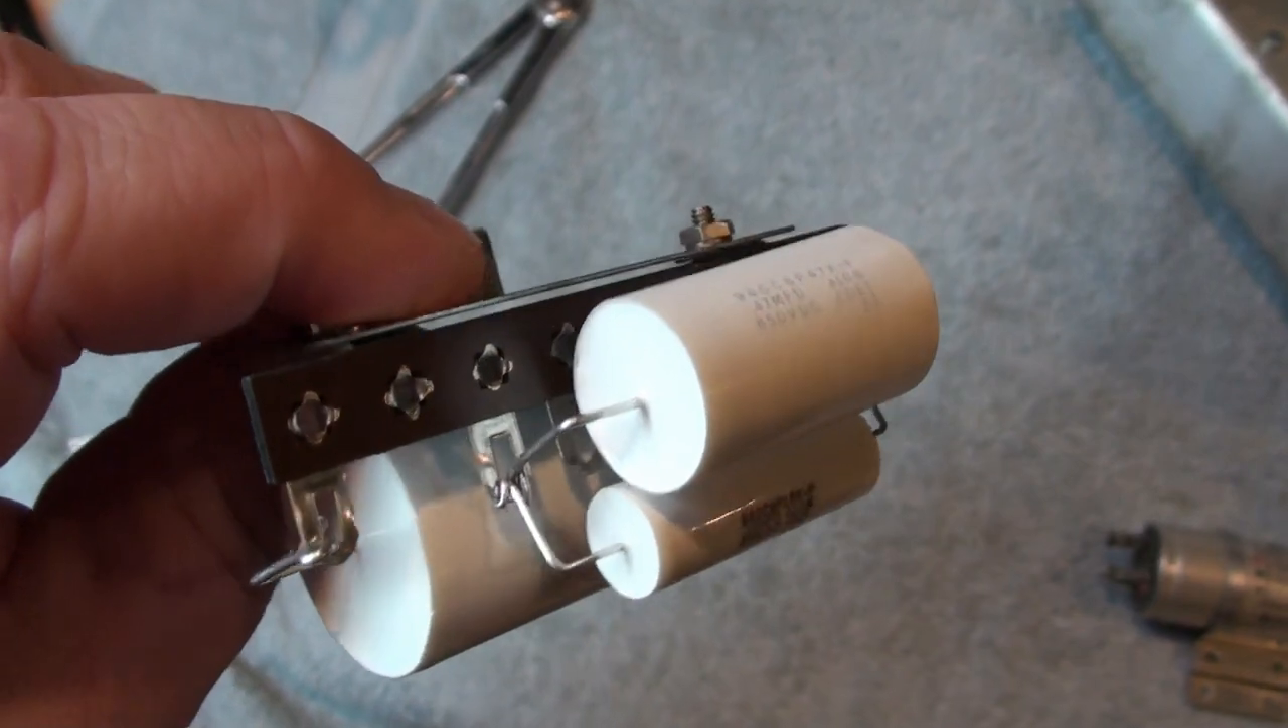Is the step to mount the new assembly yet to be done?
Yes.